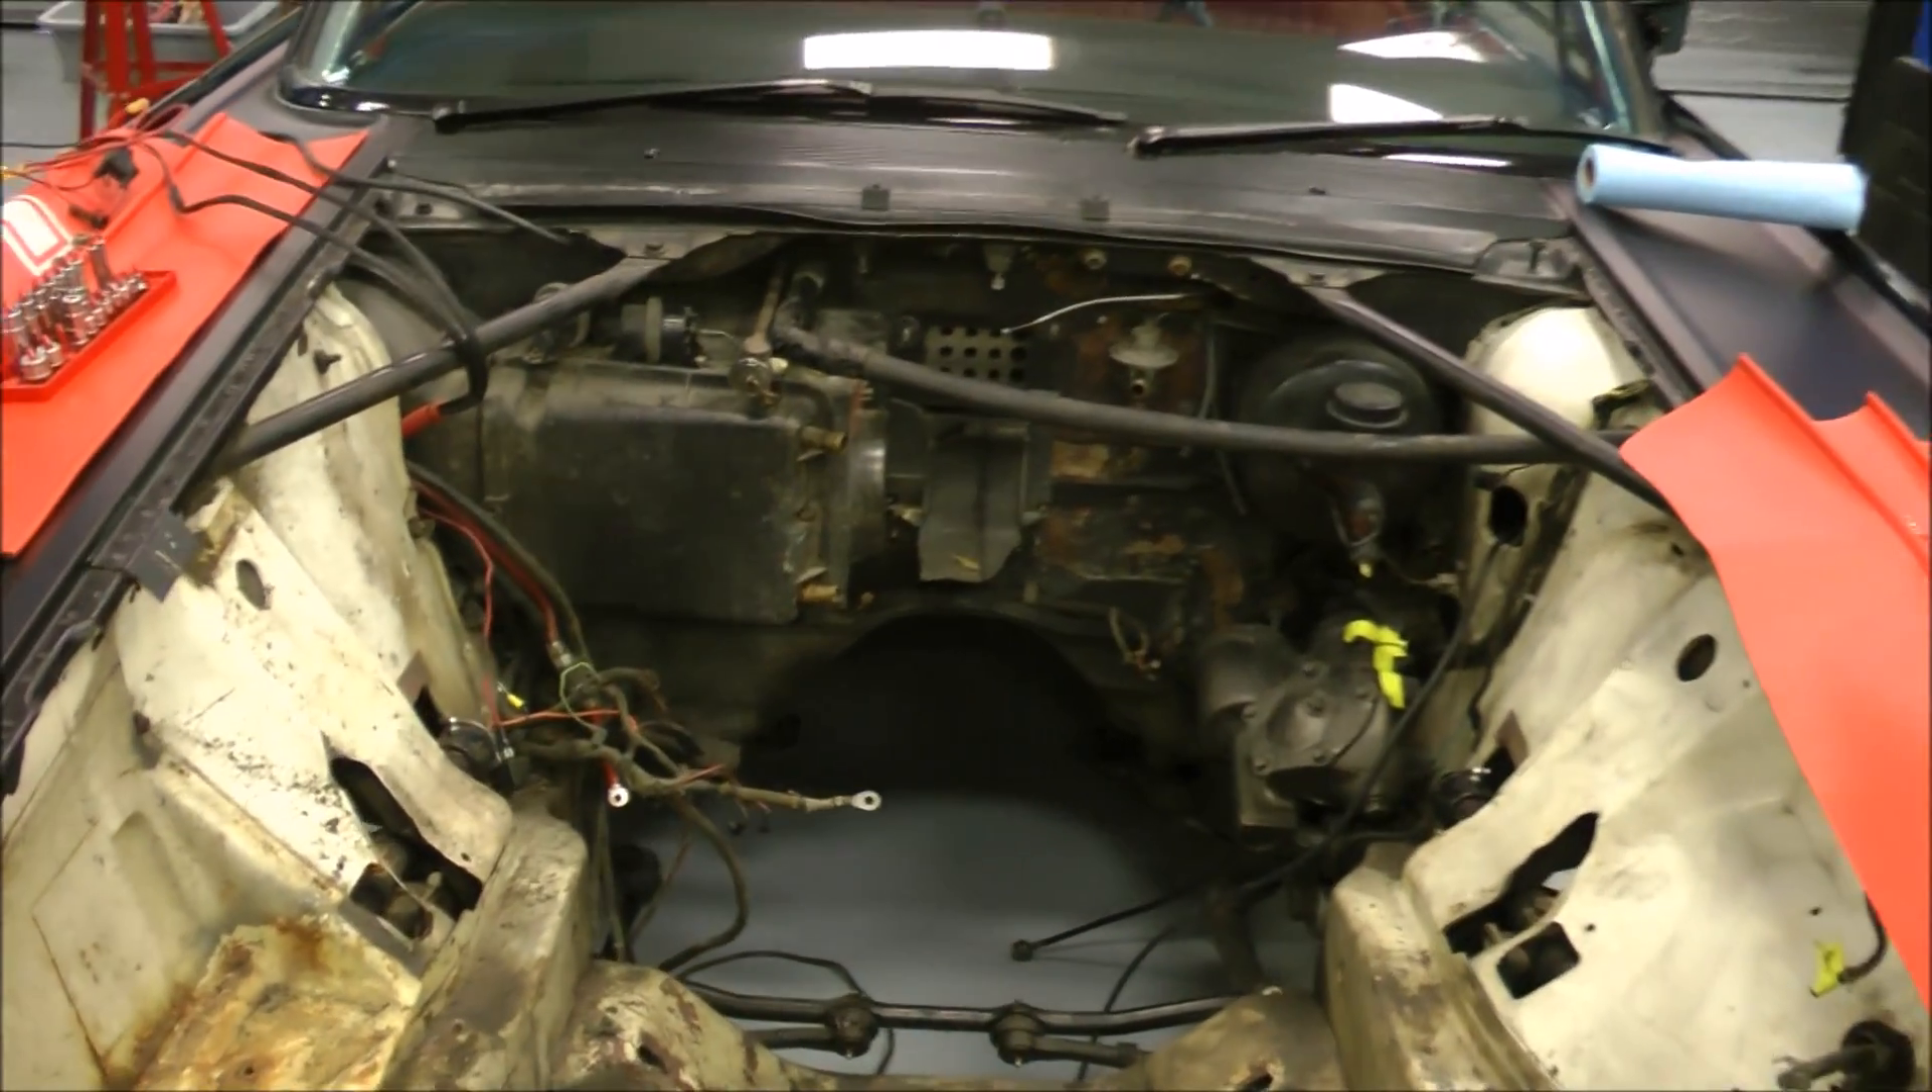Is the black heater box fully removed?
No.